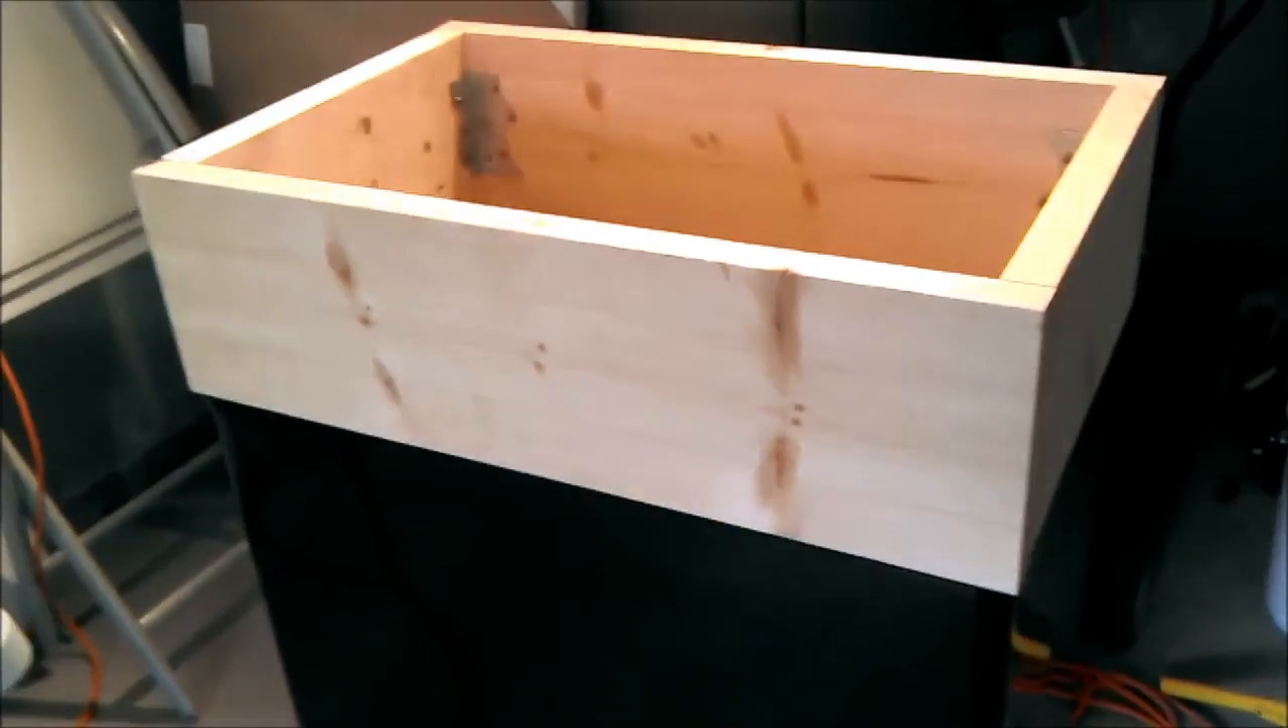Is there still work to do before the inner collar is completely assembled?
No.